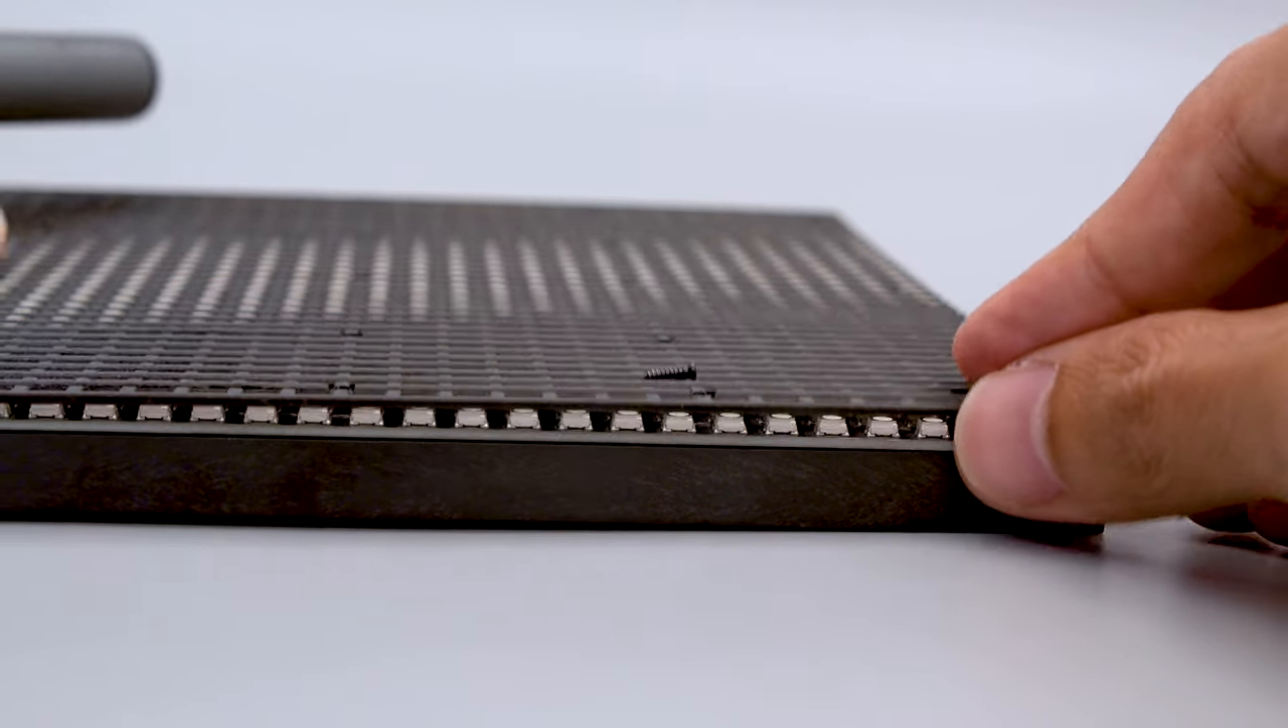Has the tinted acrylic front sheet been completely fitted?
No.